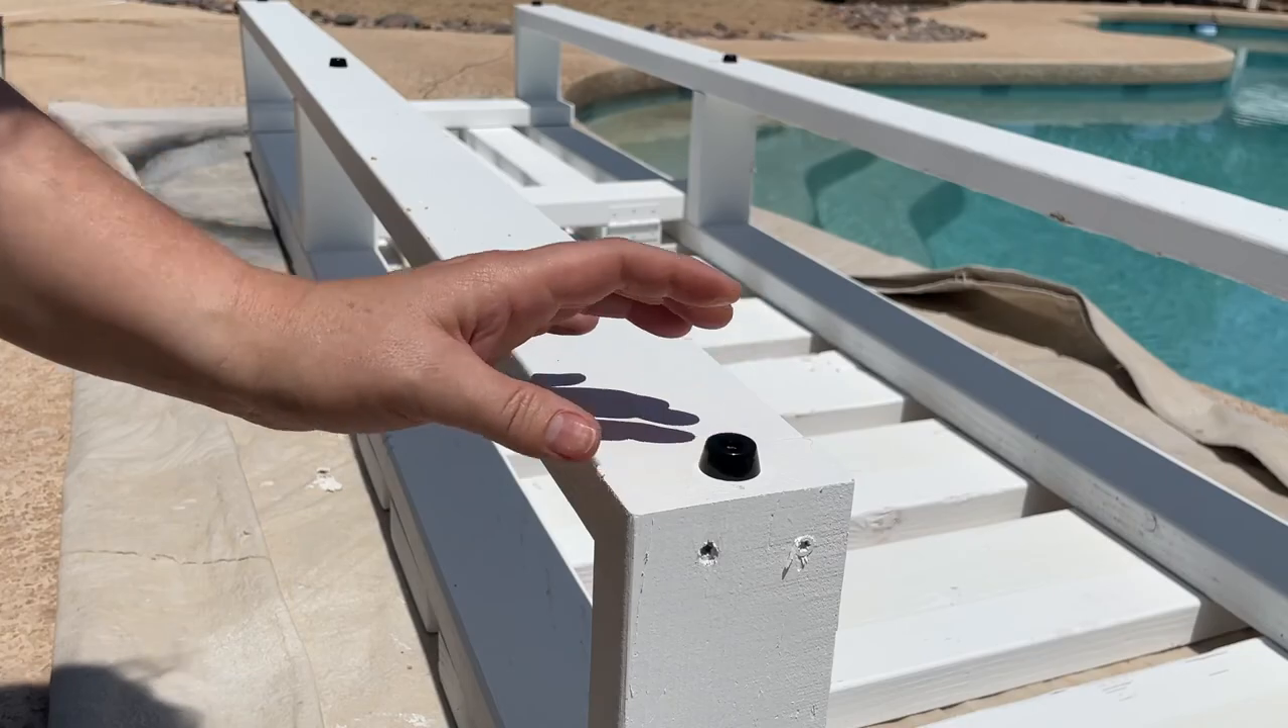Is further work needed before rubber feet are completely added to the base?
No.